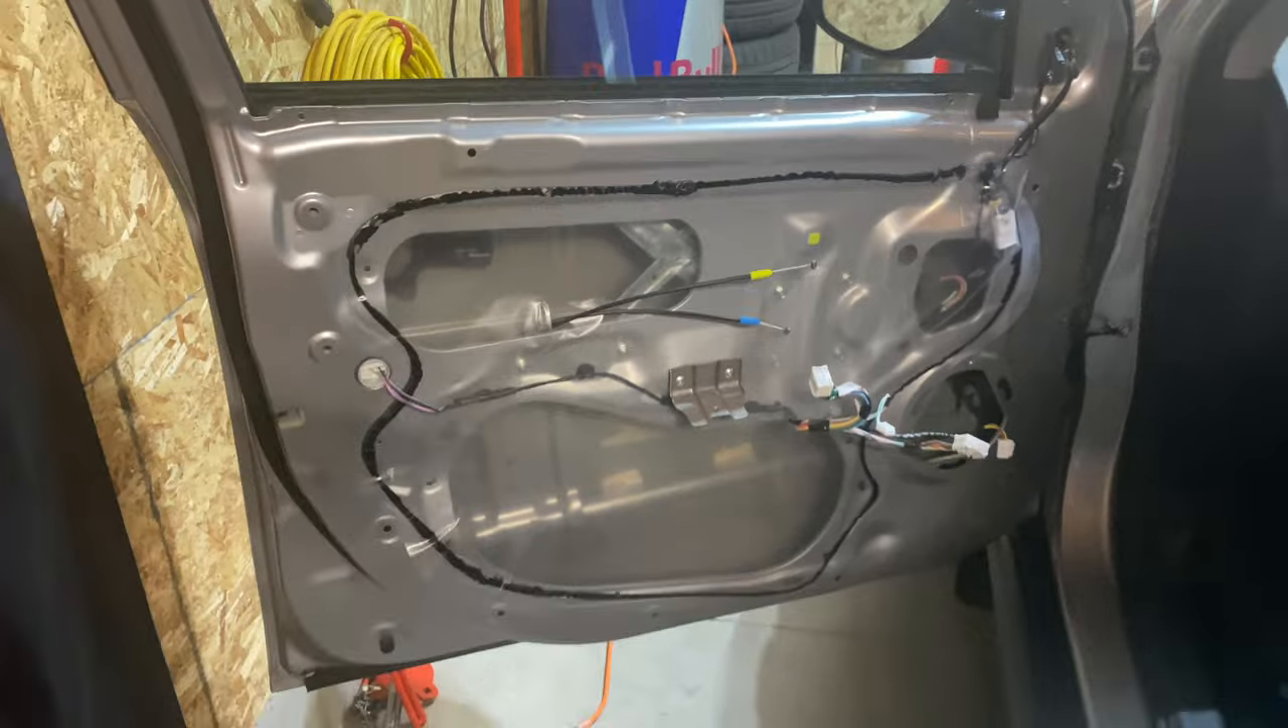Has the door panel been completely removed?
Yes.